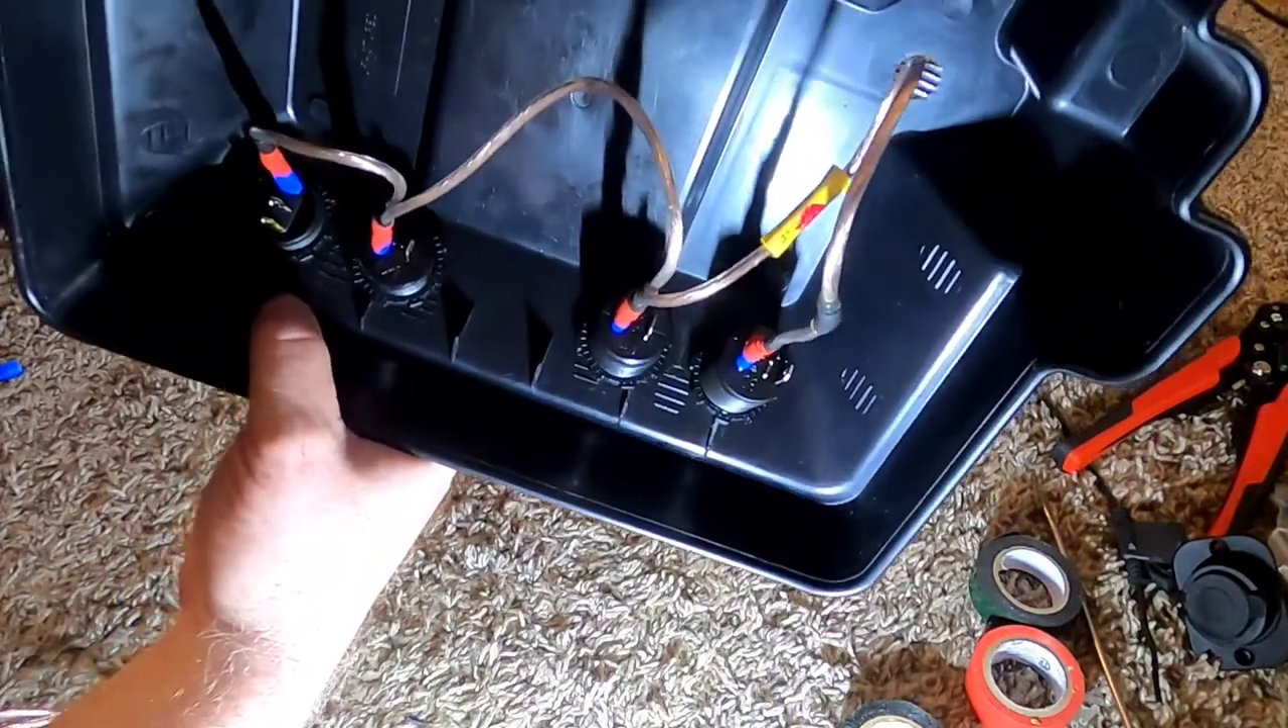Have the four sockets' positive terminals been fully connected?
Yes.